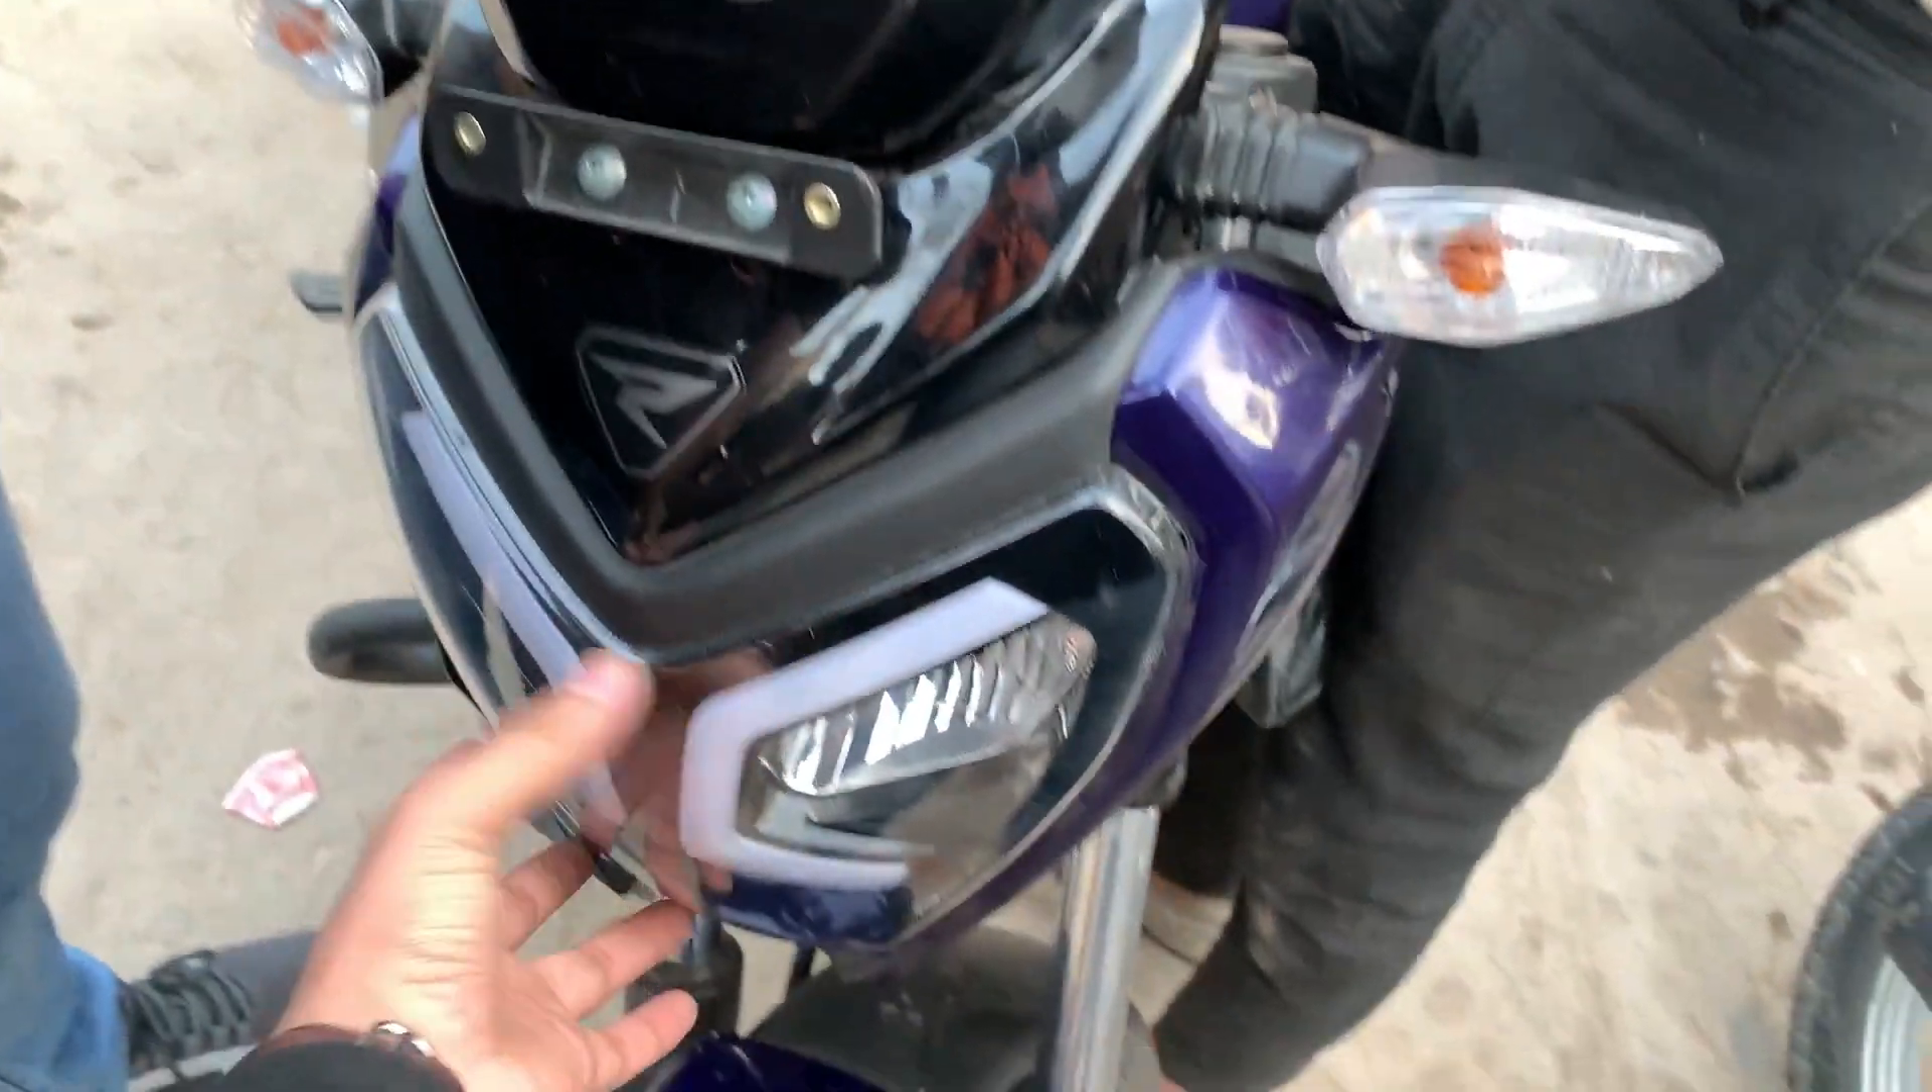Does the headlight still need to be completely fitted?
No.